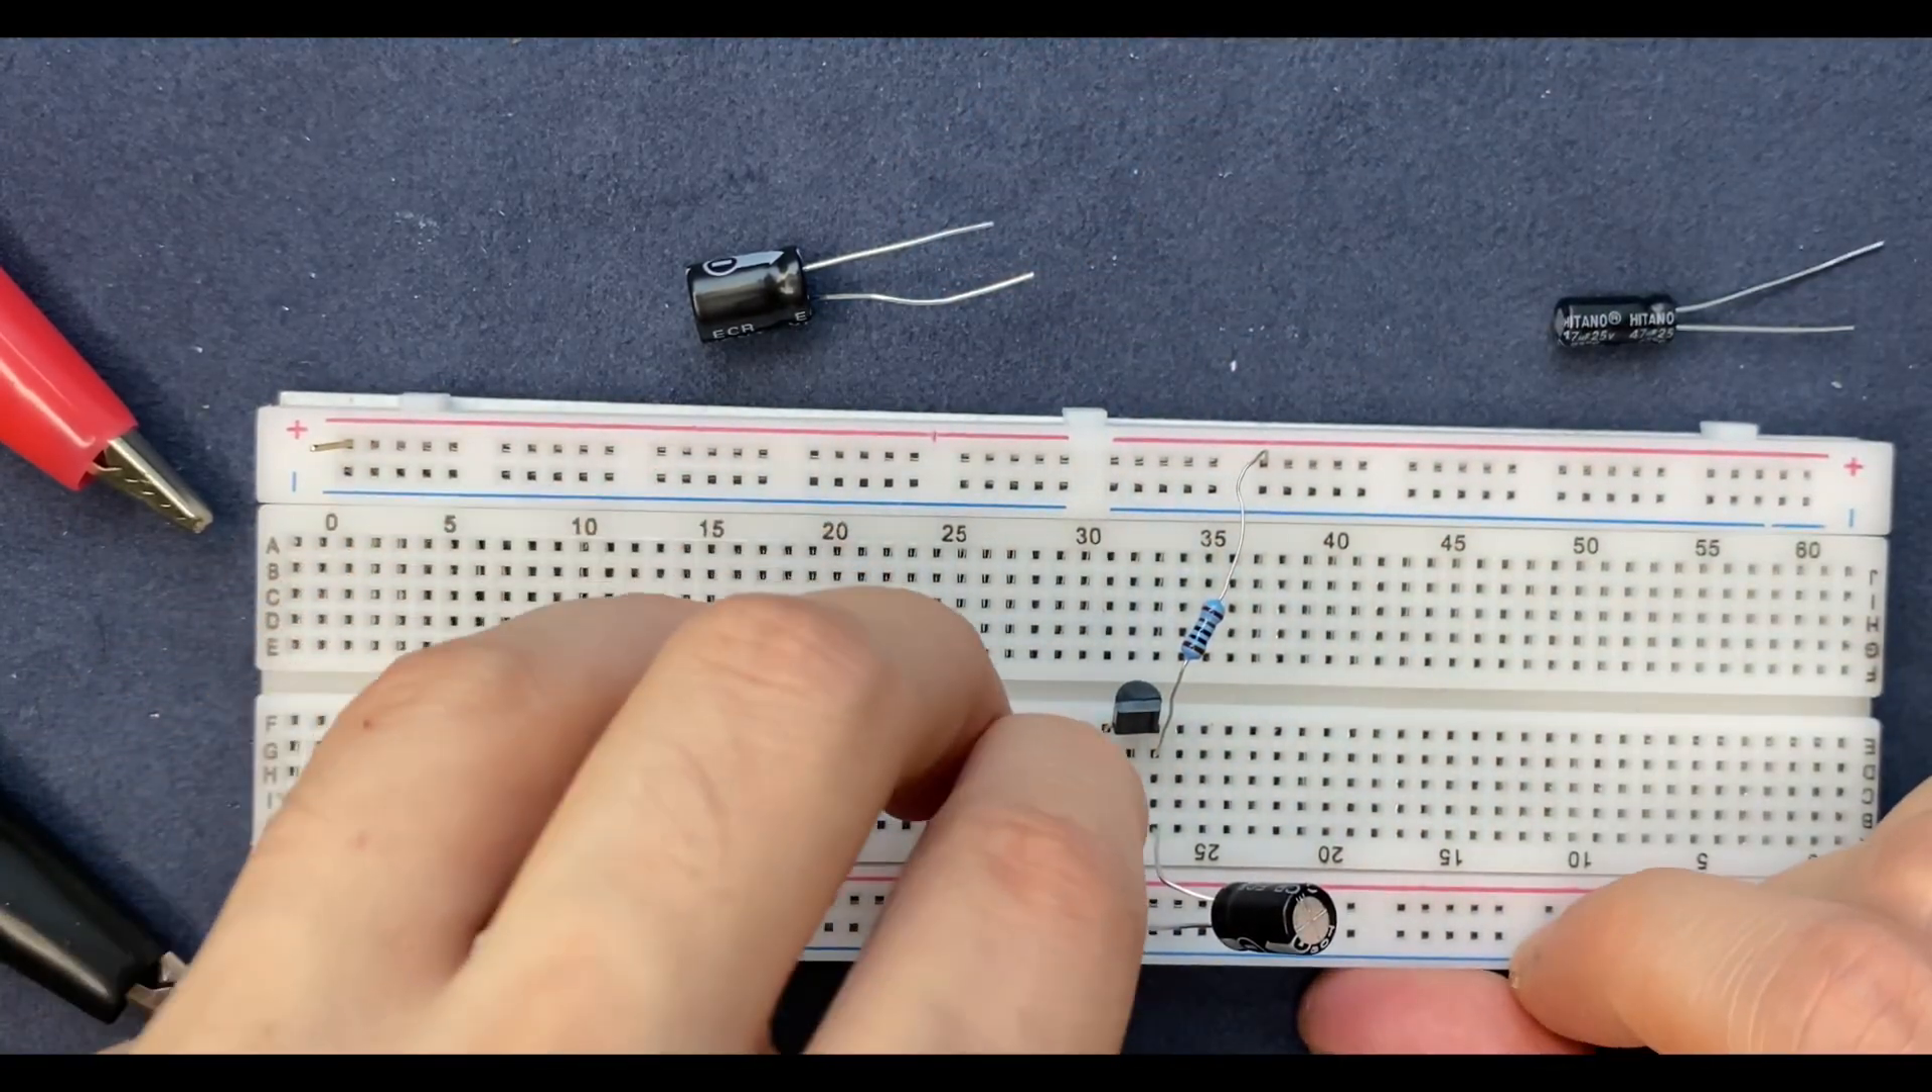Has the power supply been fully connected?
No.